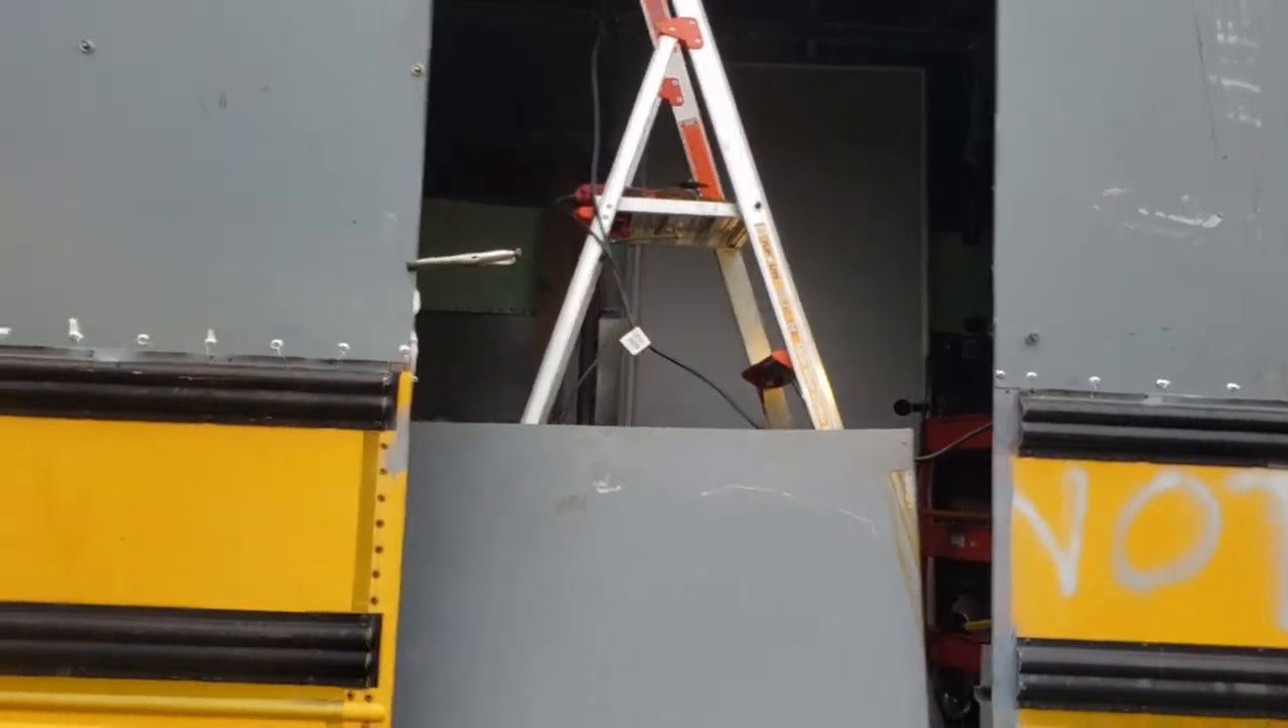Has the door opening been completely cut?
Yes.